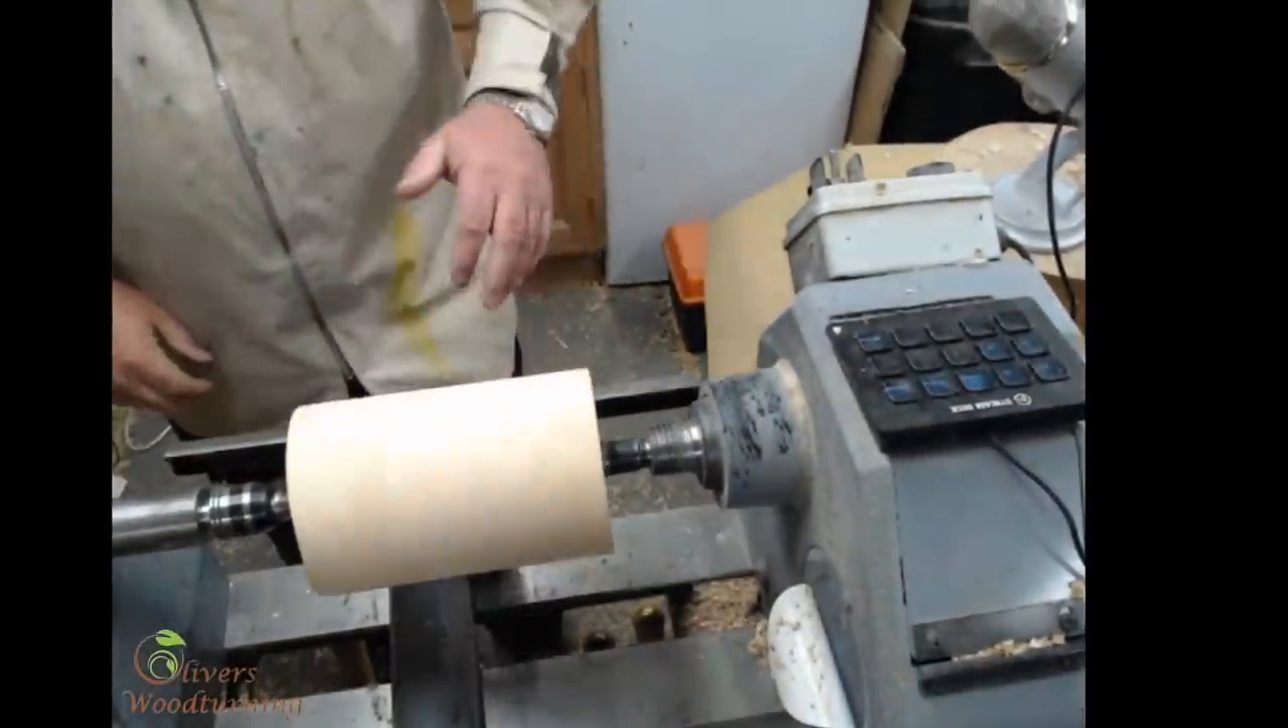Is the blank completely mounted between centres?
Yes.